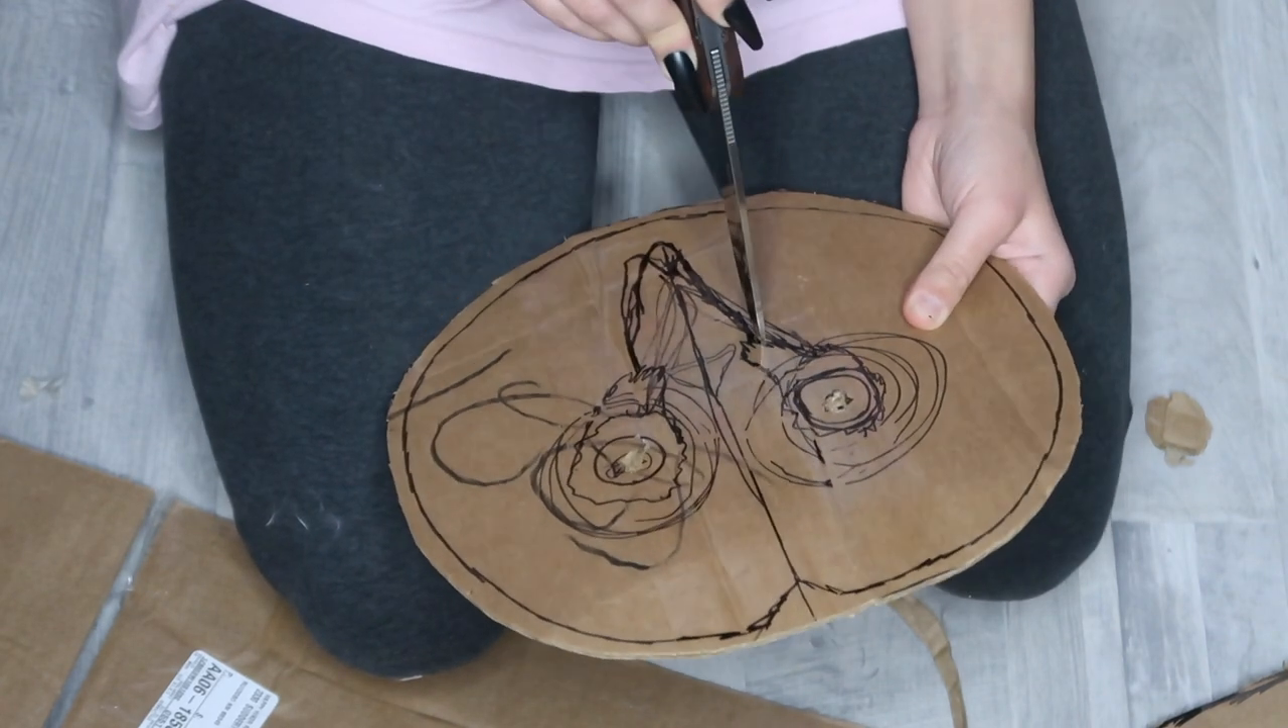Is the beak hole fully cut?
No.